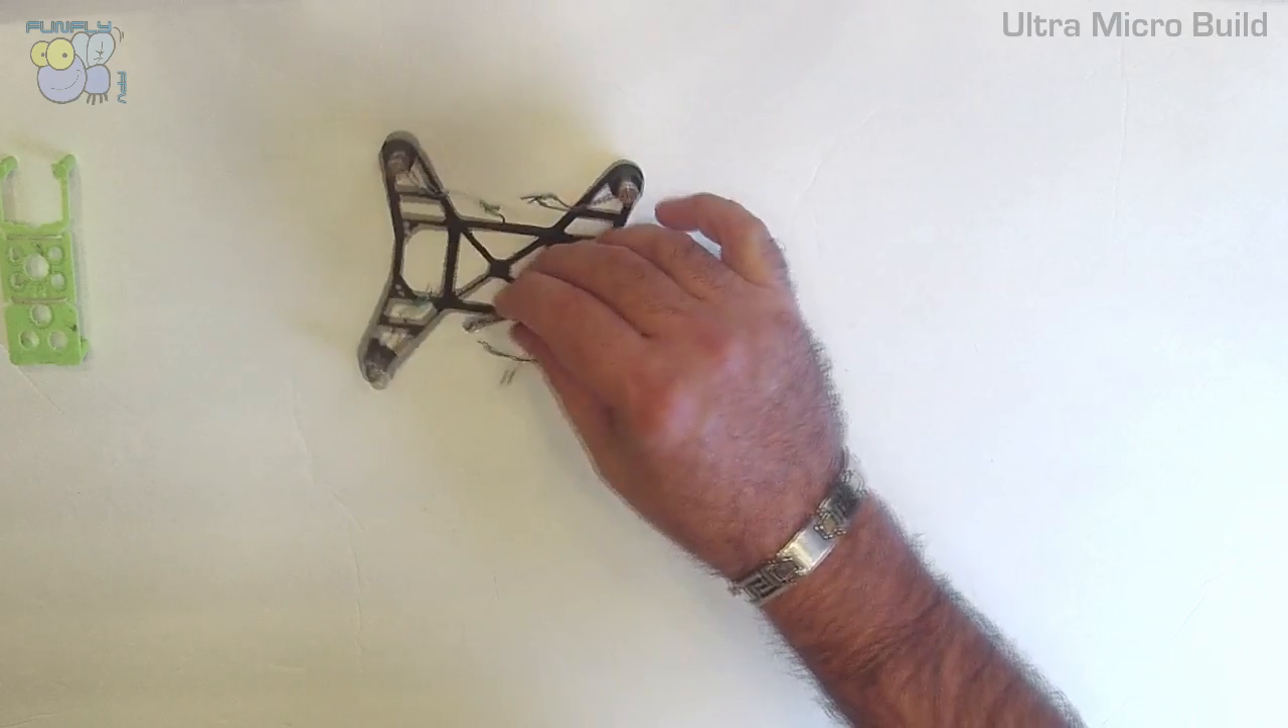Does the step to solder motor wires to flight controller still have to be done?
Yes.